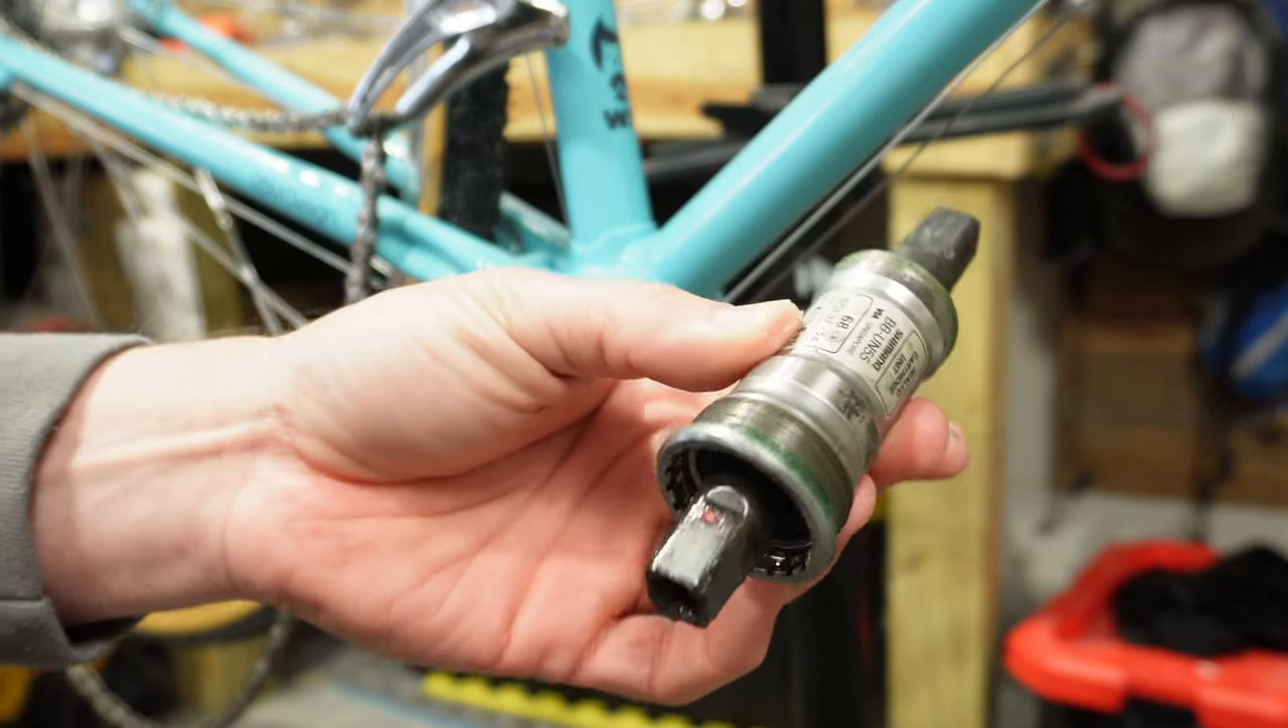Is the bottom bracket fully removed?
Yes.